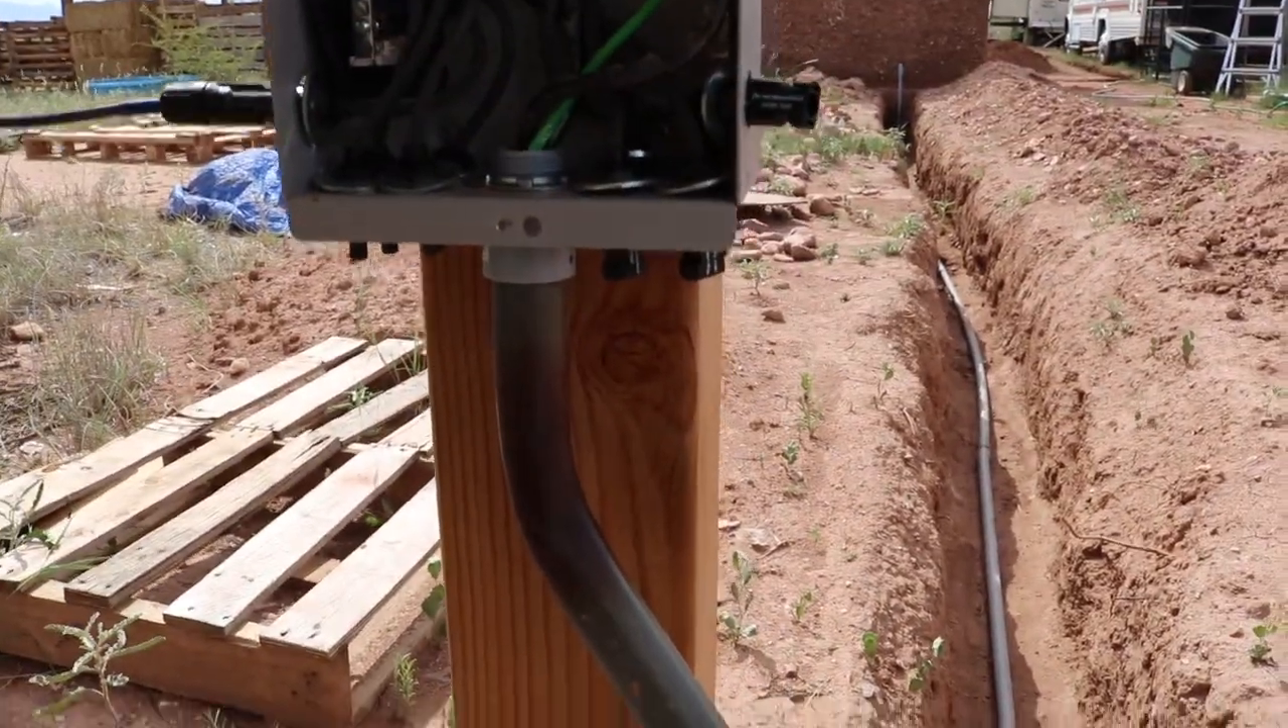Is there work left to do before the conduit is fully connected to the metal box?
No.